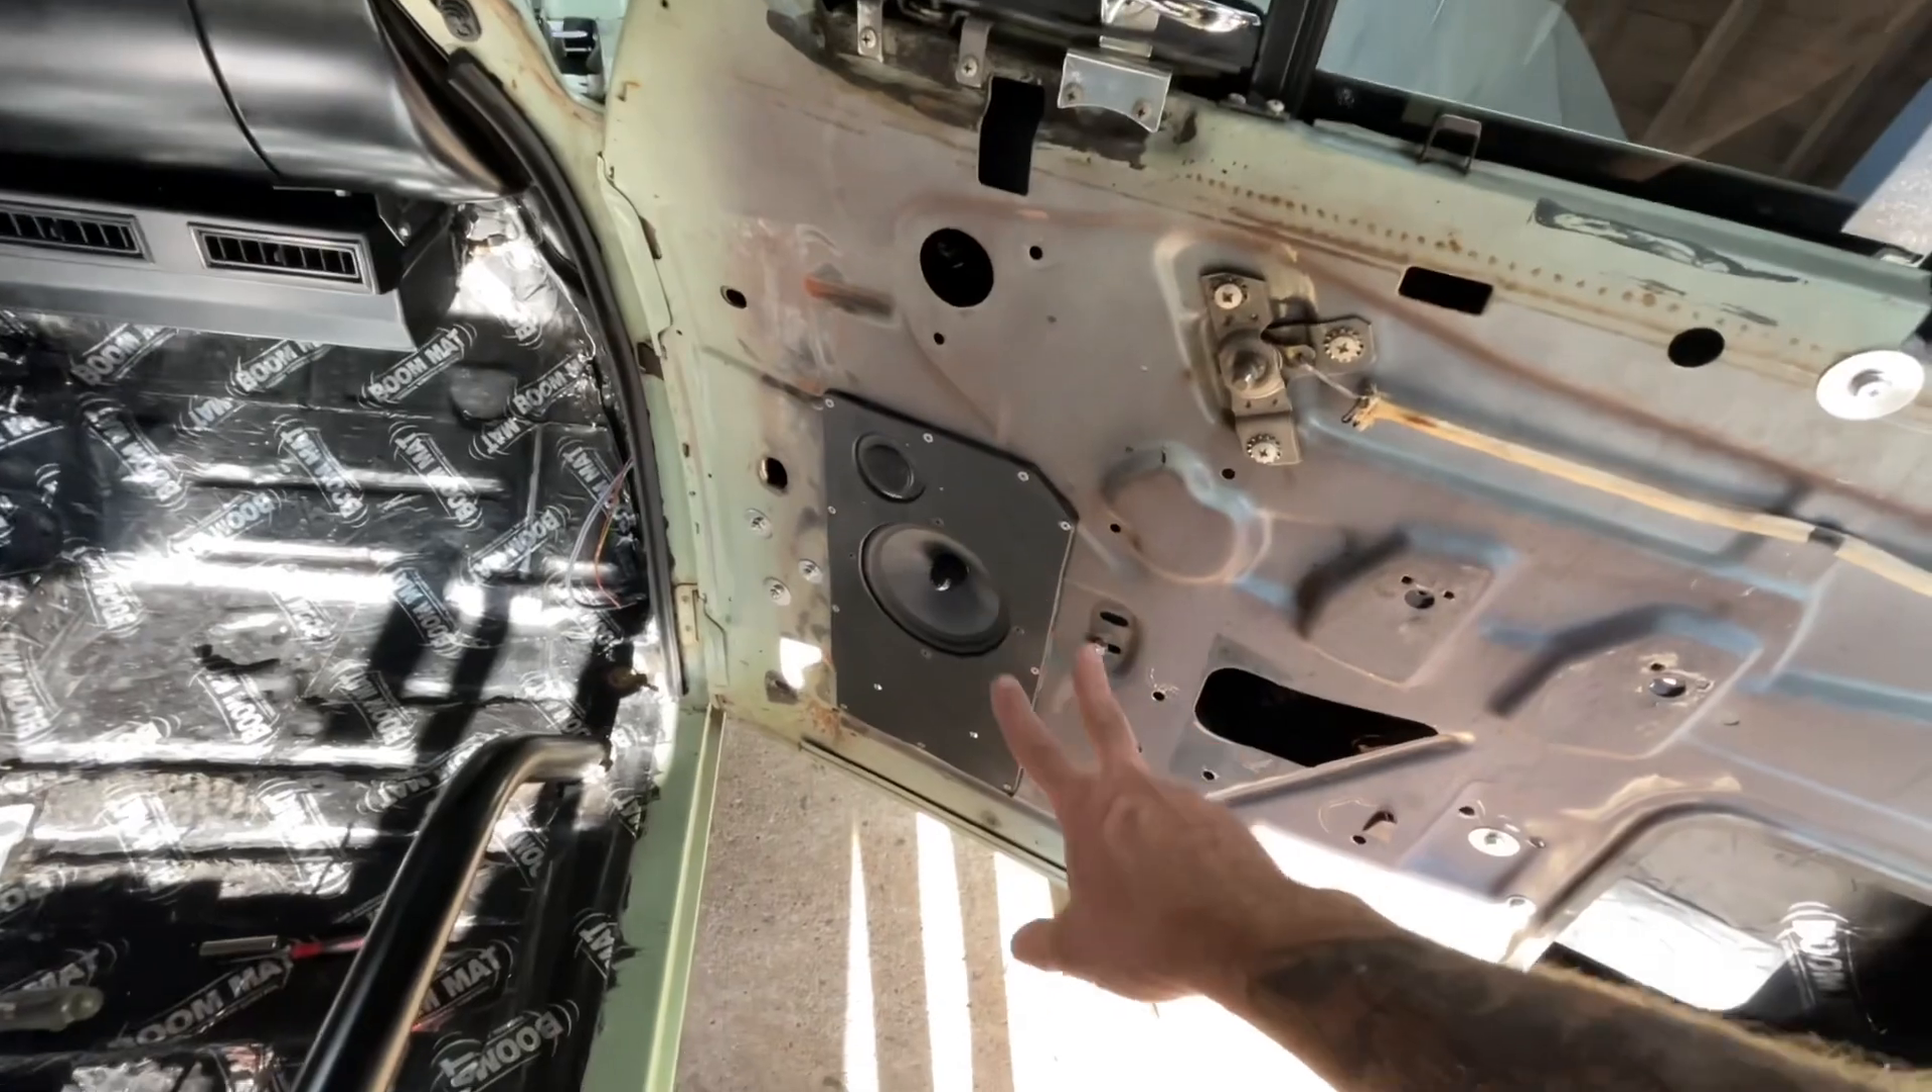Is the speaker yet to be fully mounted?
No.